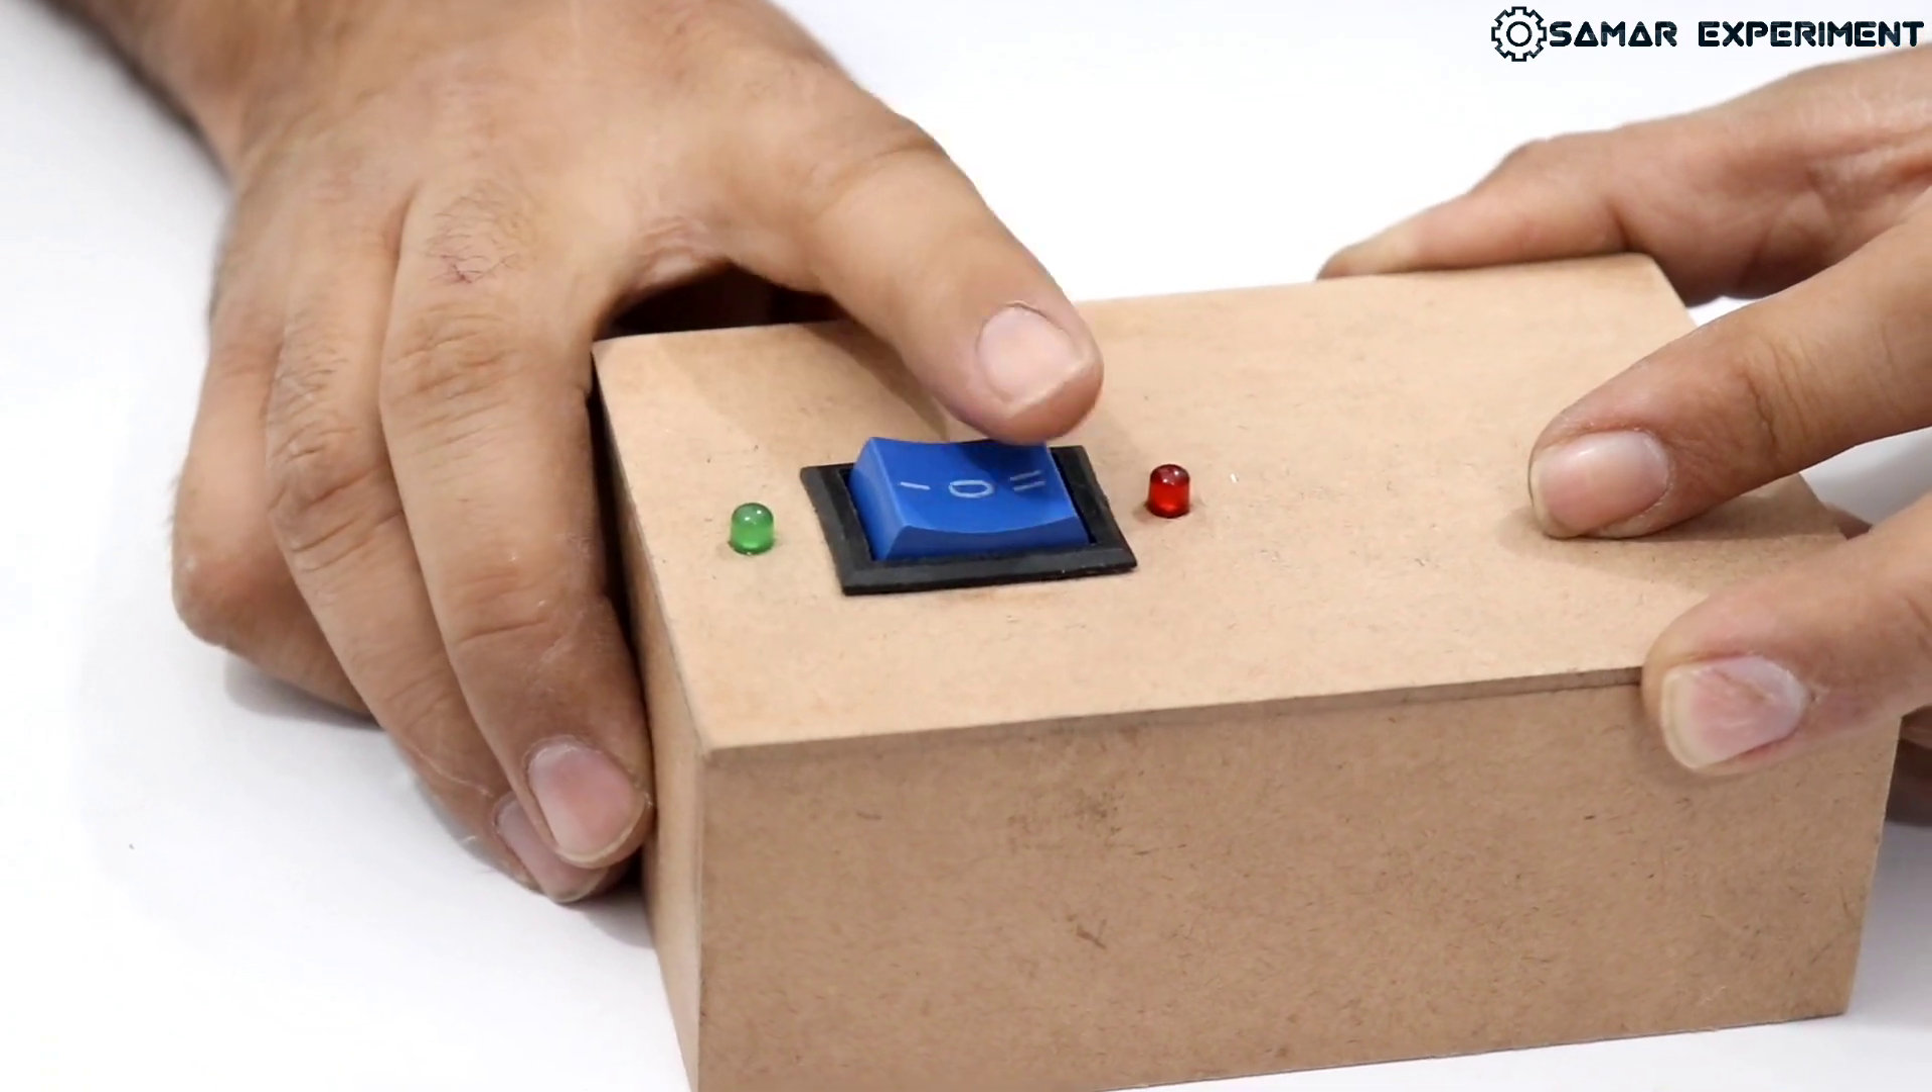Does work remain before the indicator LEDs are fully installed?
No.